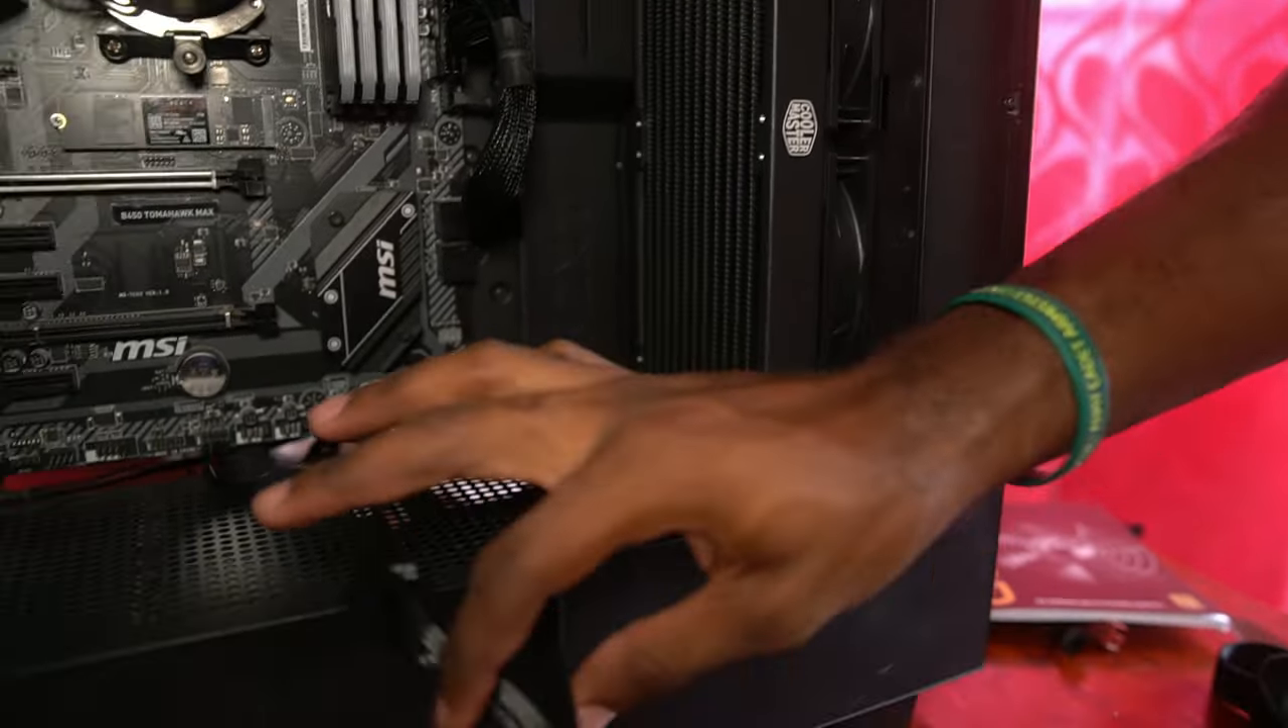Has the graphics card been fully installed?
No.